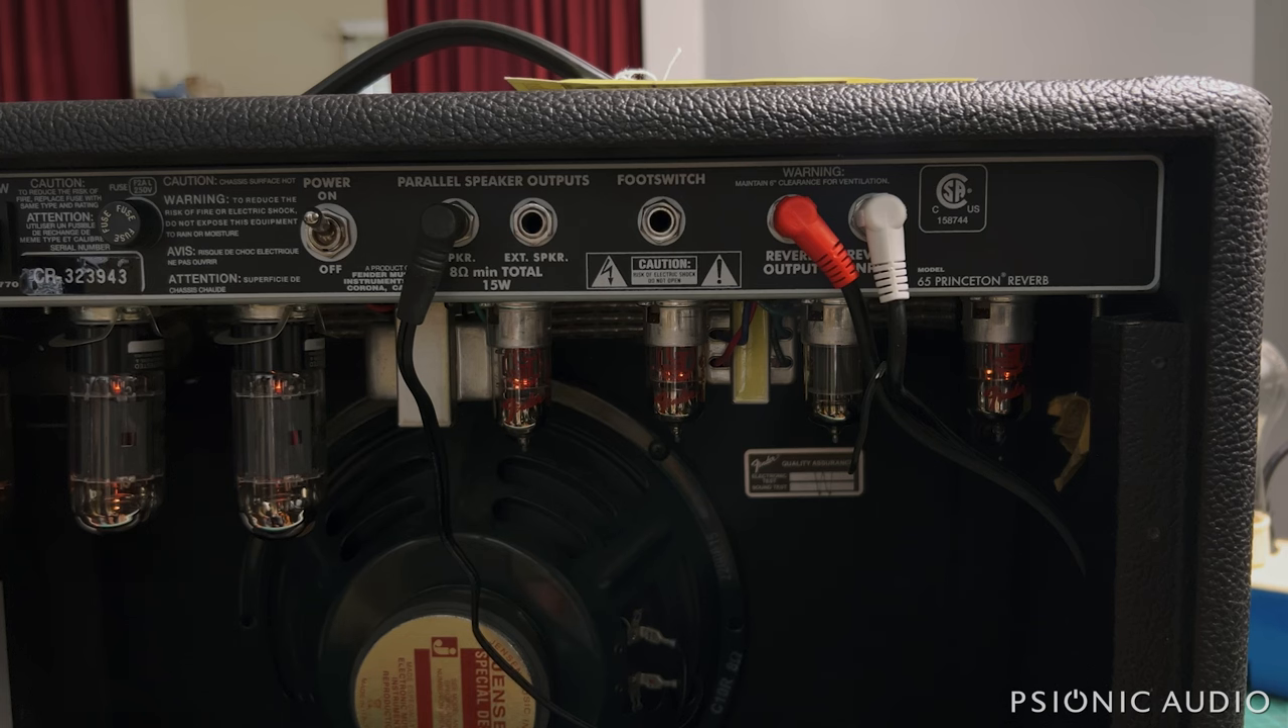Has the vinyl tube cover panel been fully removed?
Yes.